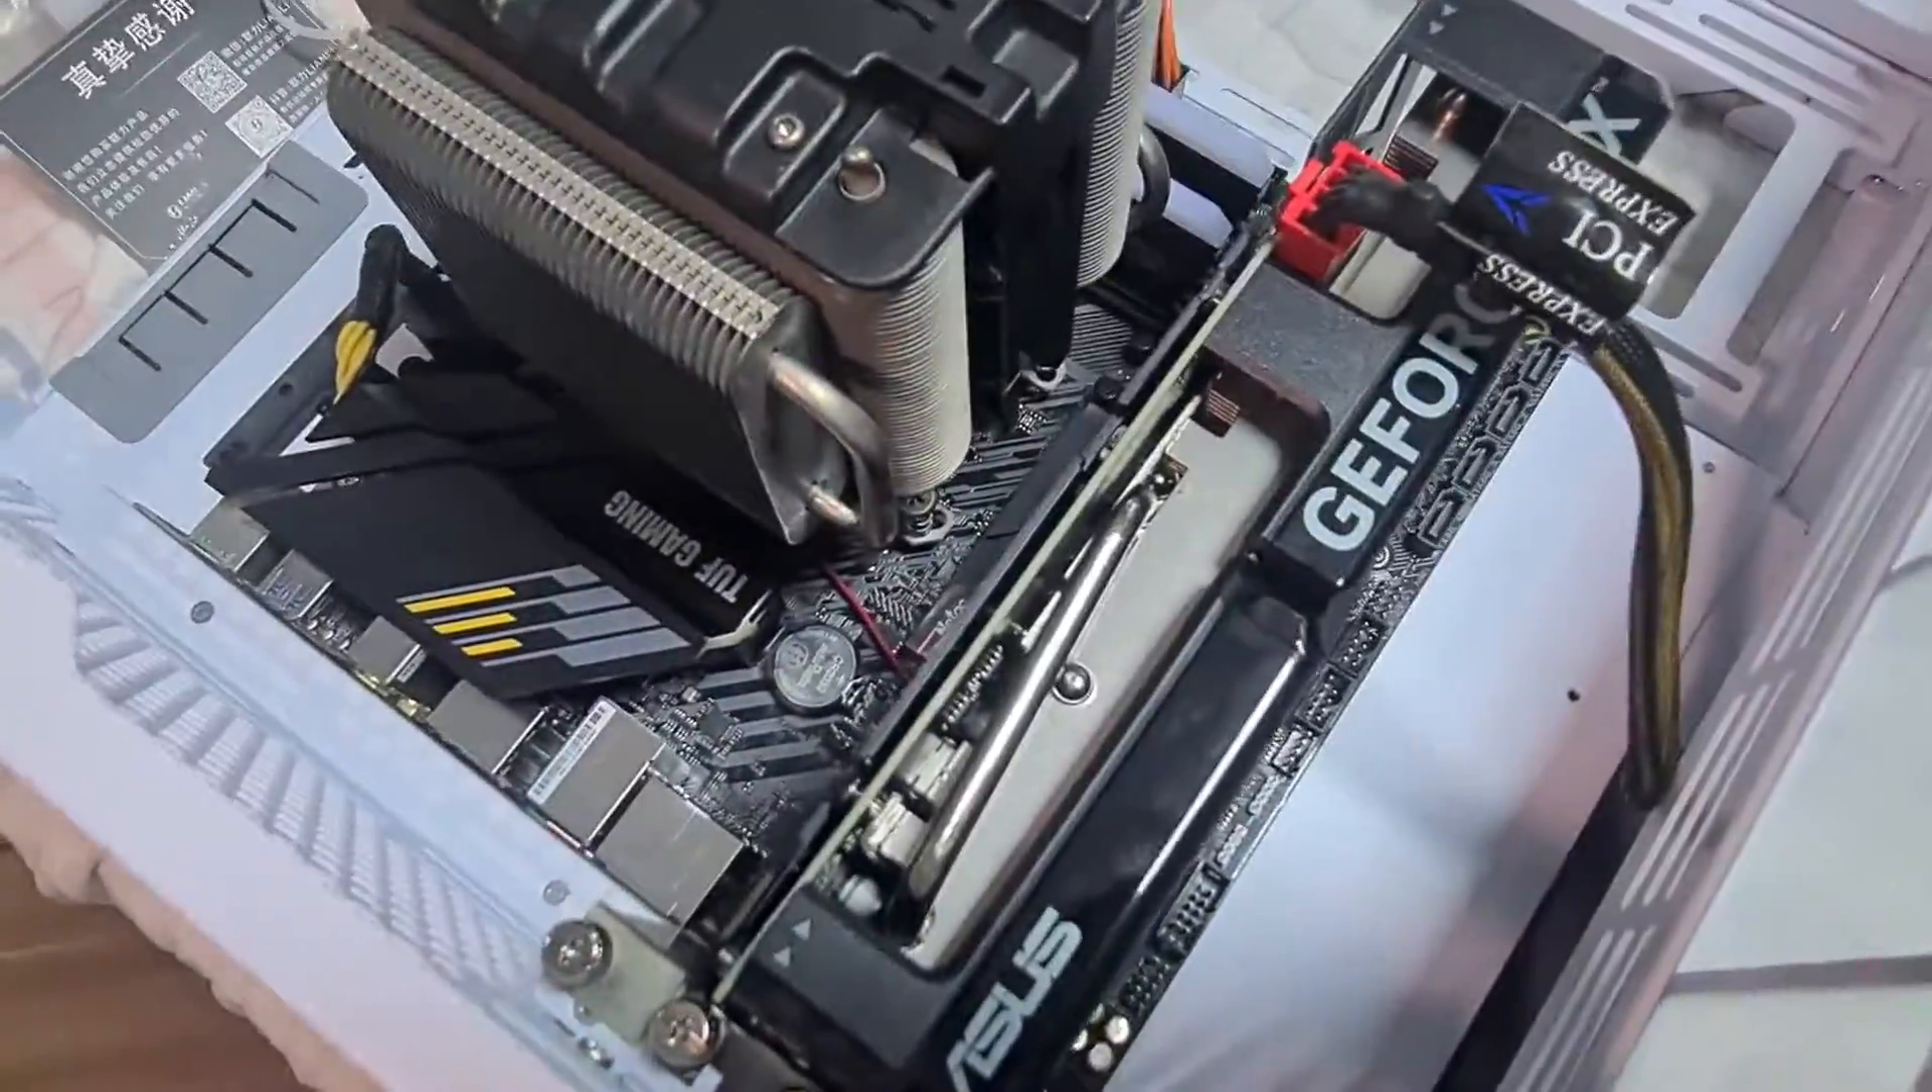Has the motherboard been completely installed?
Yes.